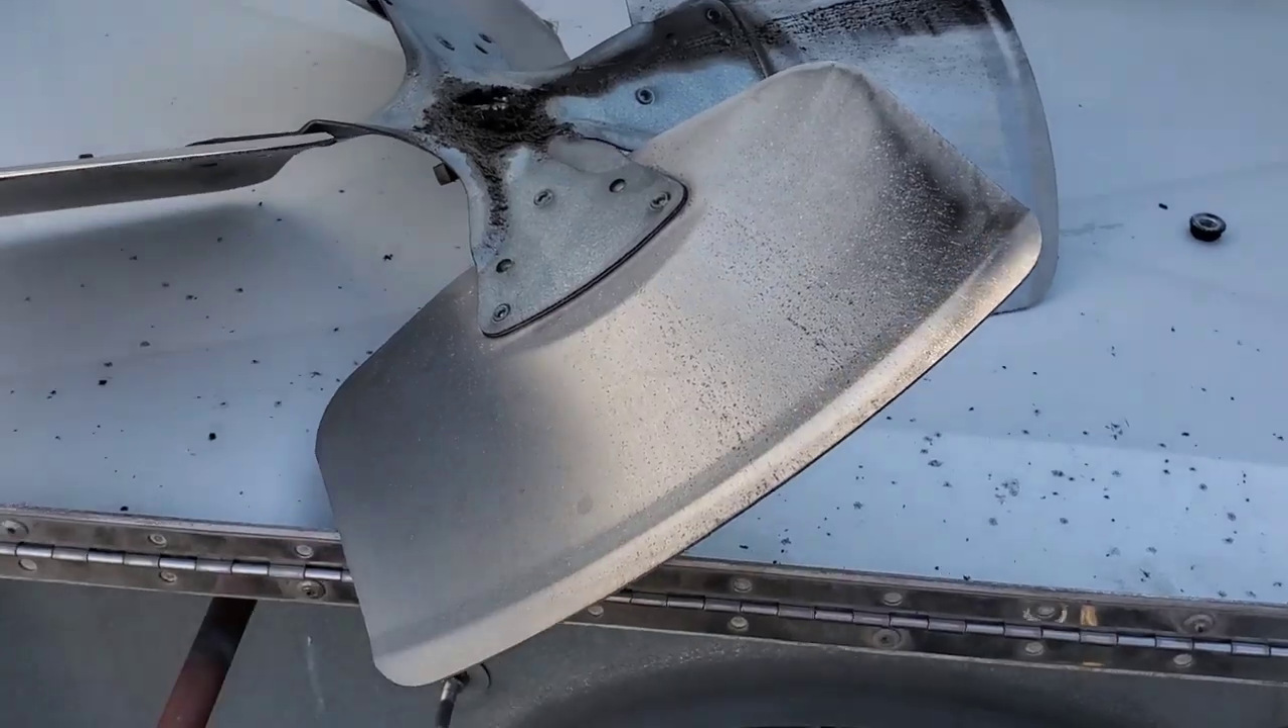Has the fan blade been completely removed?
Yes.